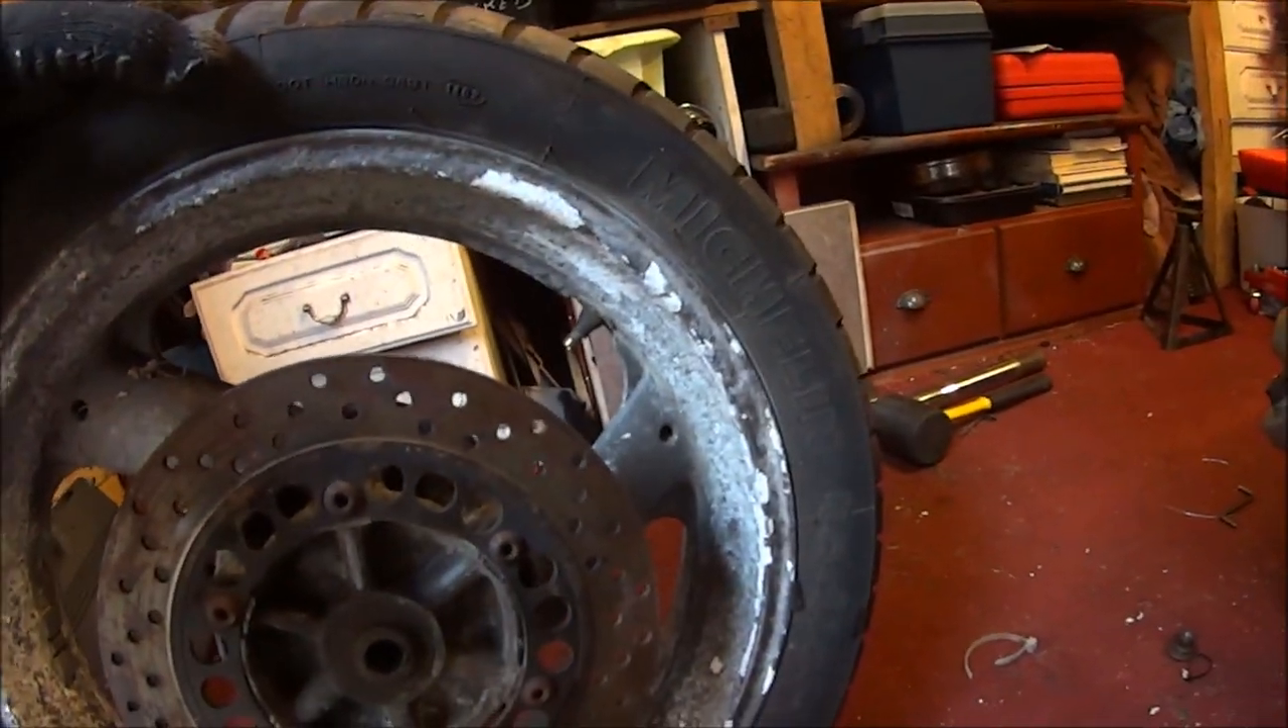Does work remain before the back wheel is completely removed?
No.